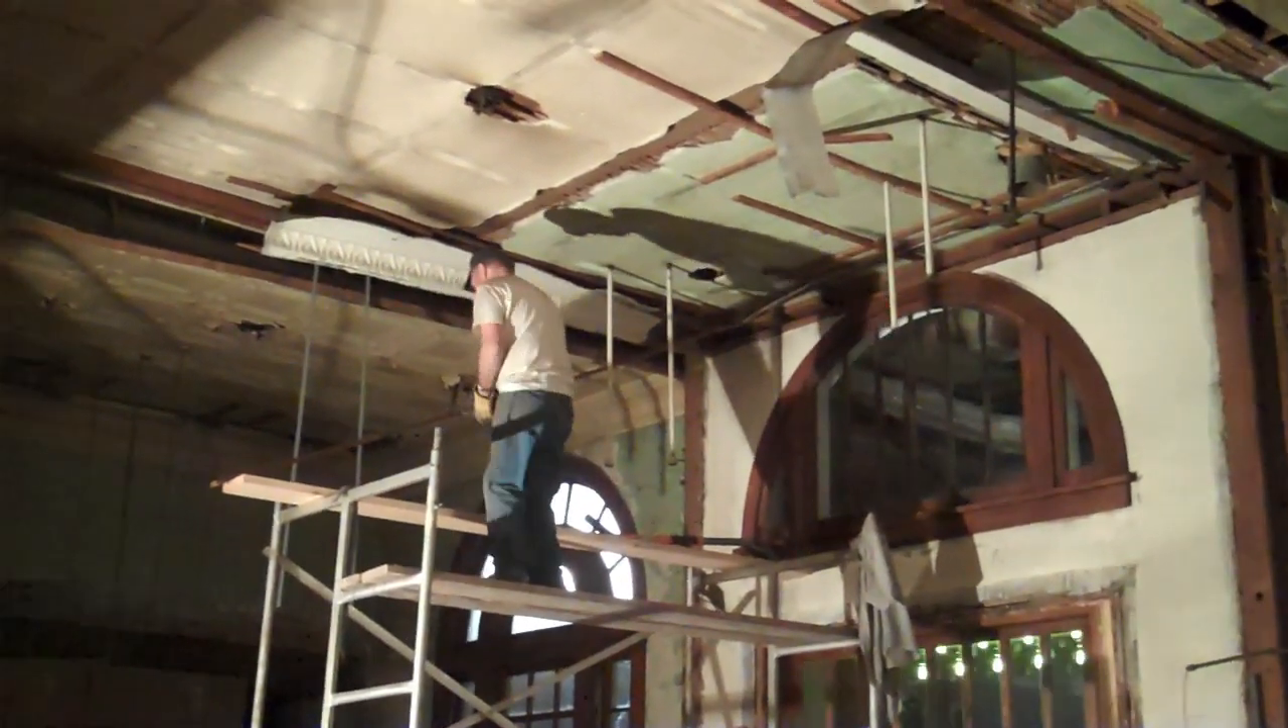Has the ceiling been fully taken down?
No.